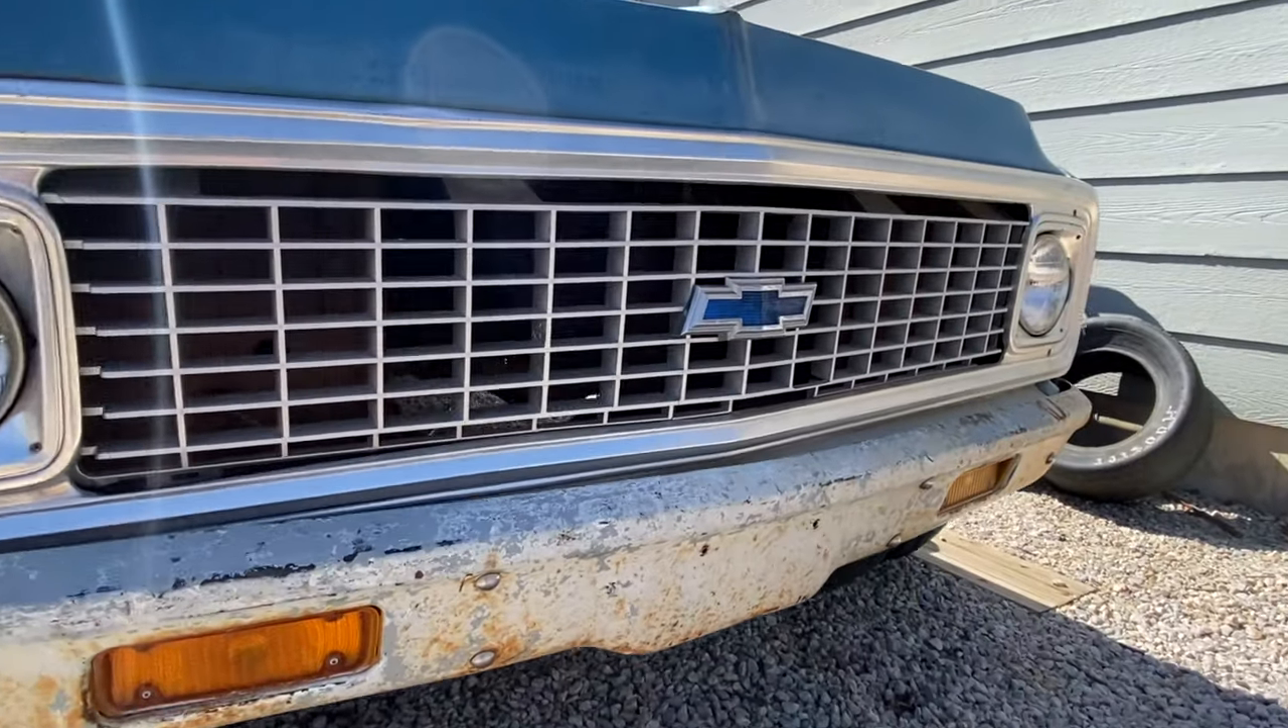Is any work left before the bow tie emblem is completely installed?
No.